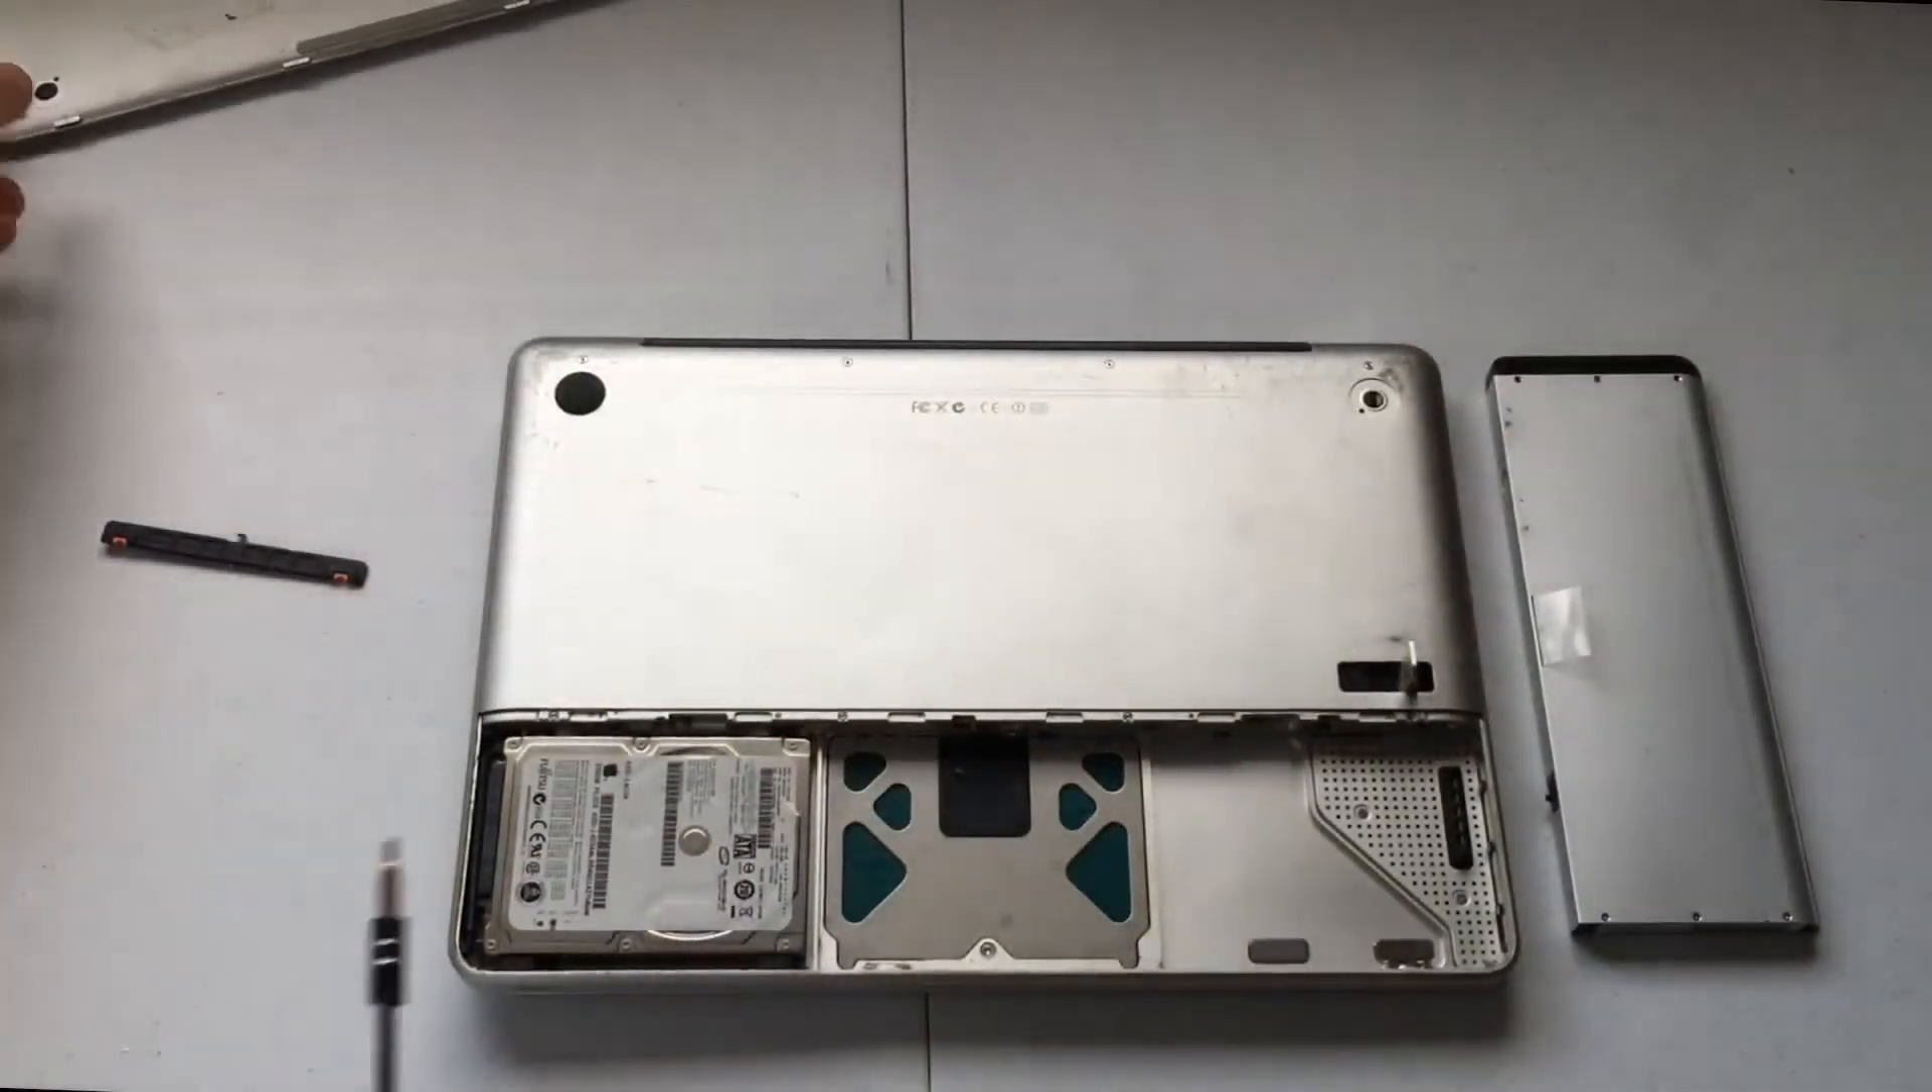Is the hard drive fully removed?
No.